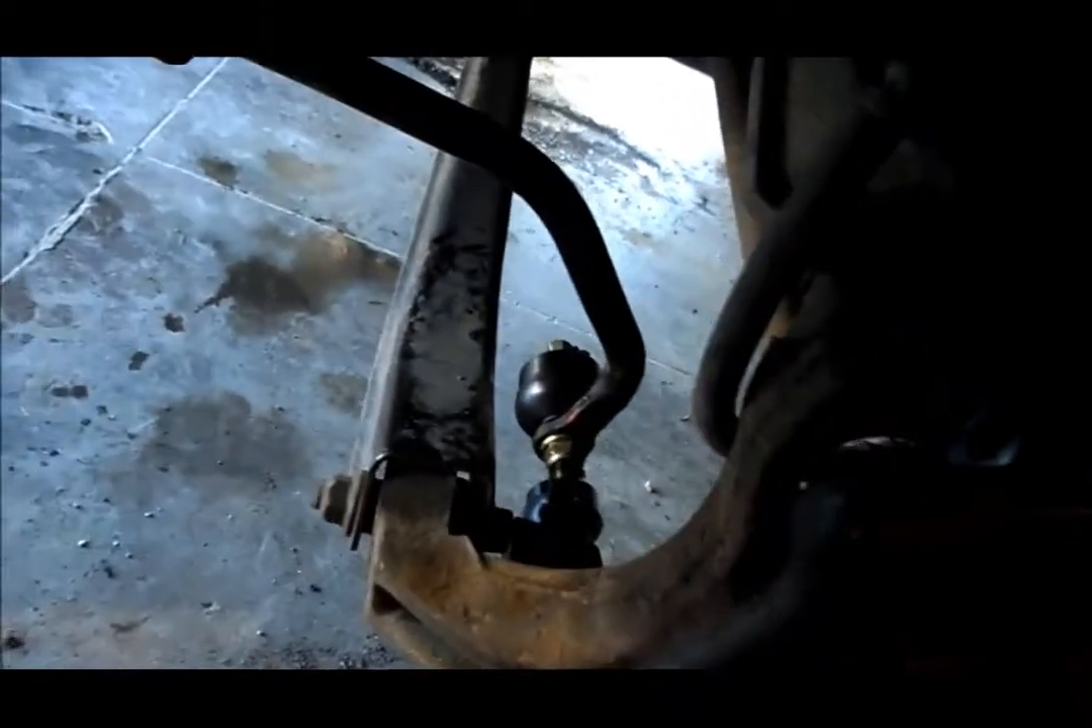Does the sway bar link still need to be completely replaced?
No.